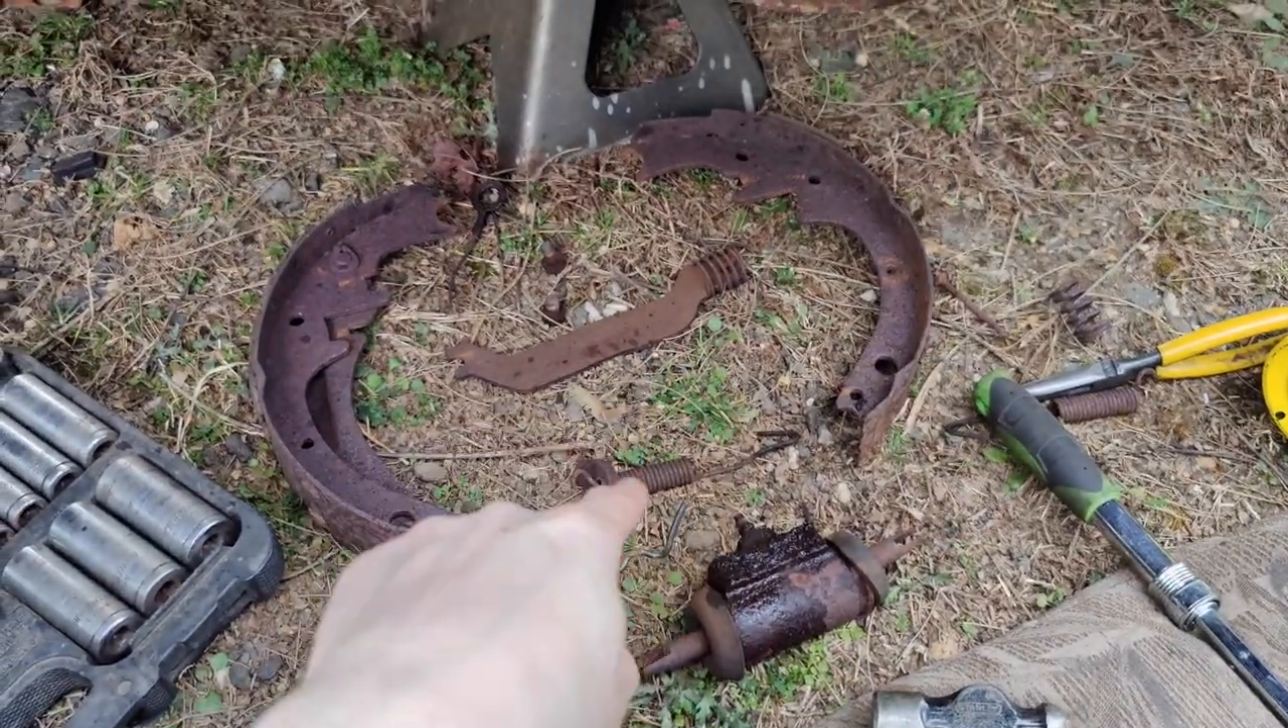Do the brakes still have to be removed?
No.